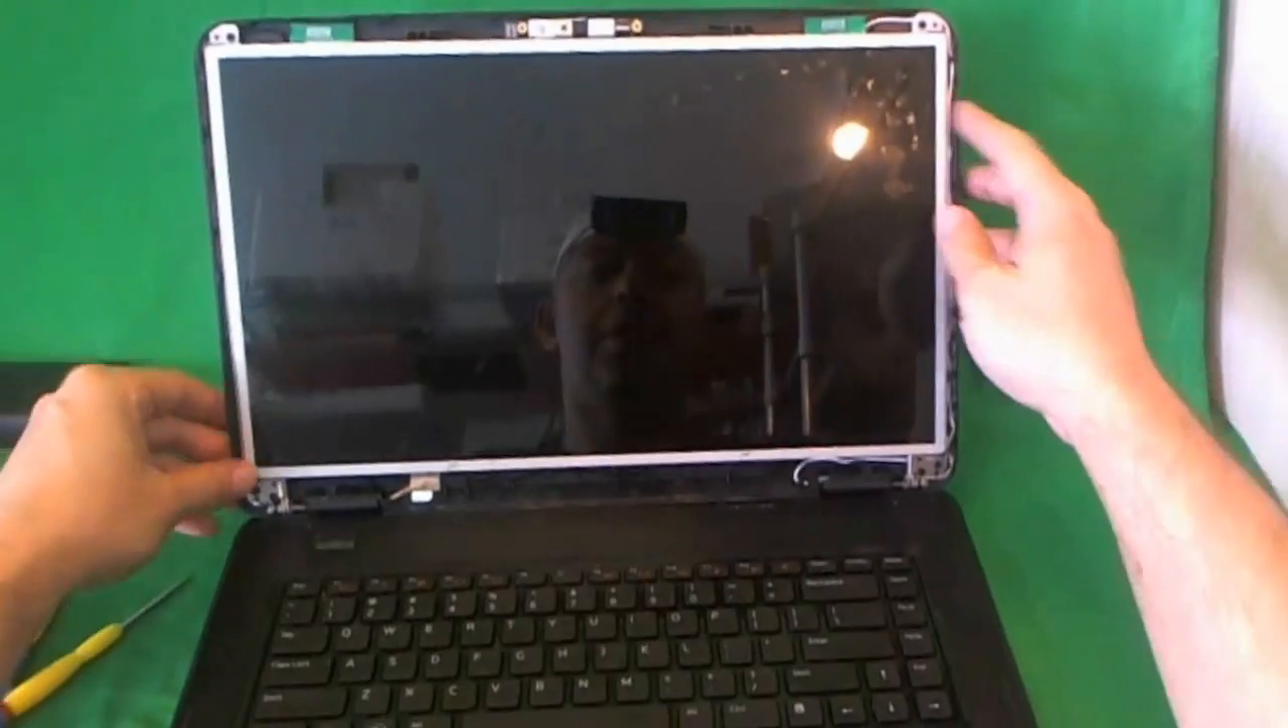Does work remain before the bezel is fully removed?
No.